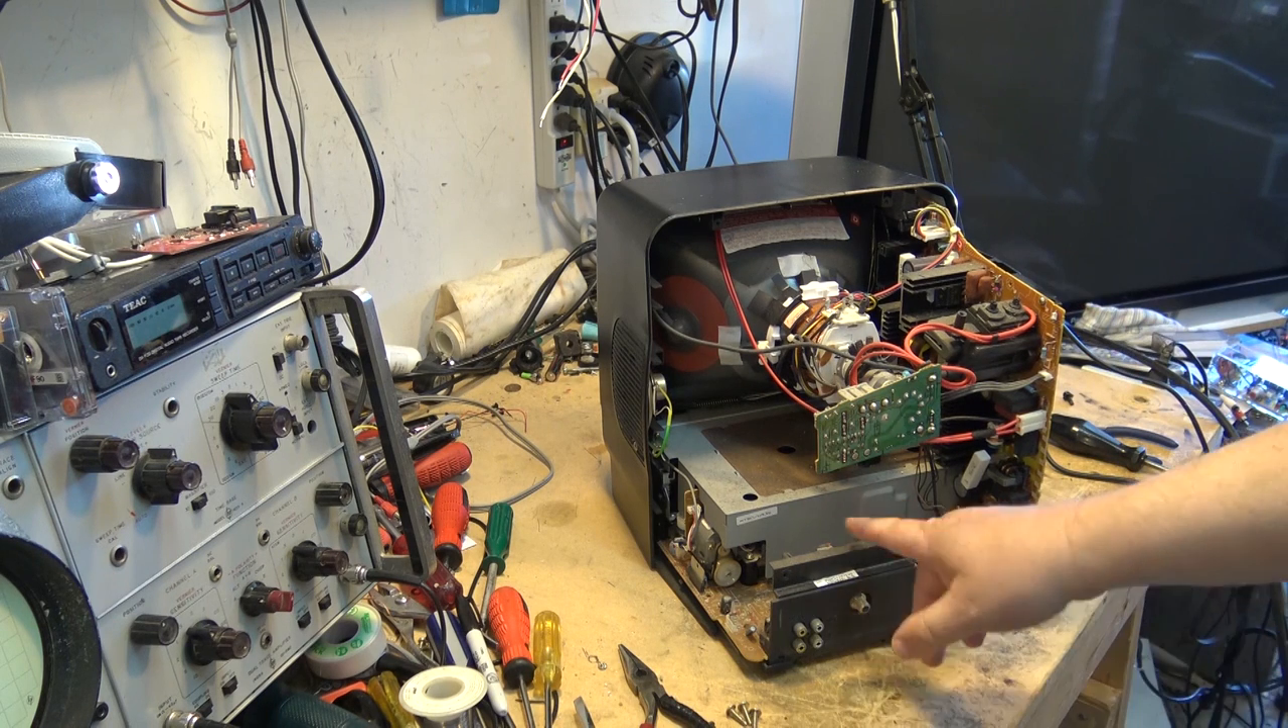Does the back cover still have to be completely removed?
No.